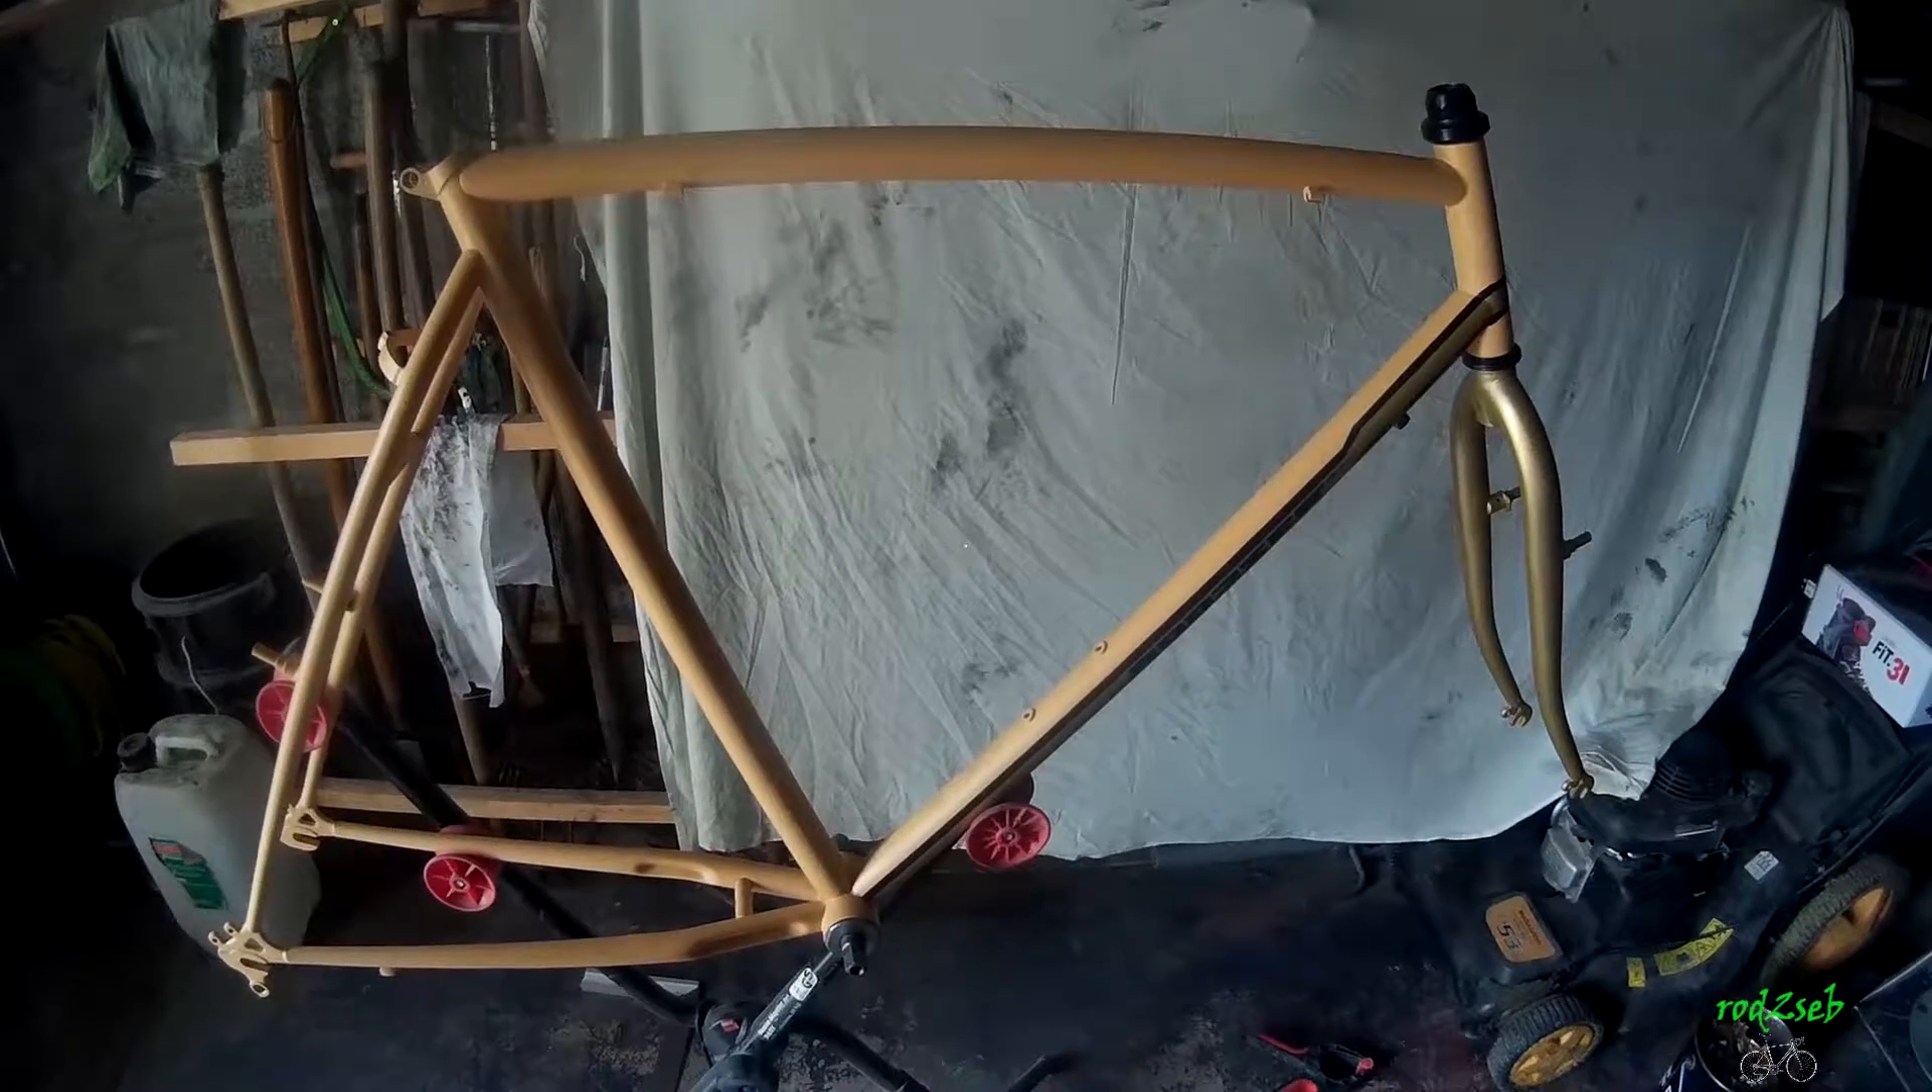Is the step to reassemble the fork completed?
Yes.